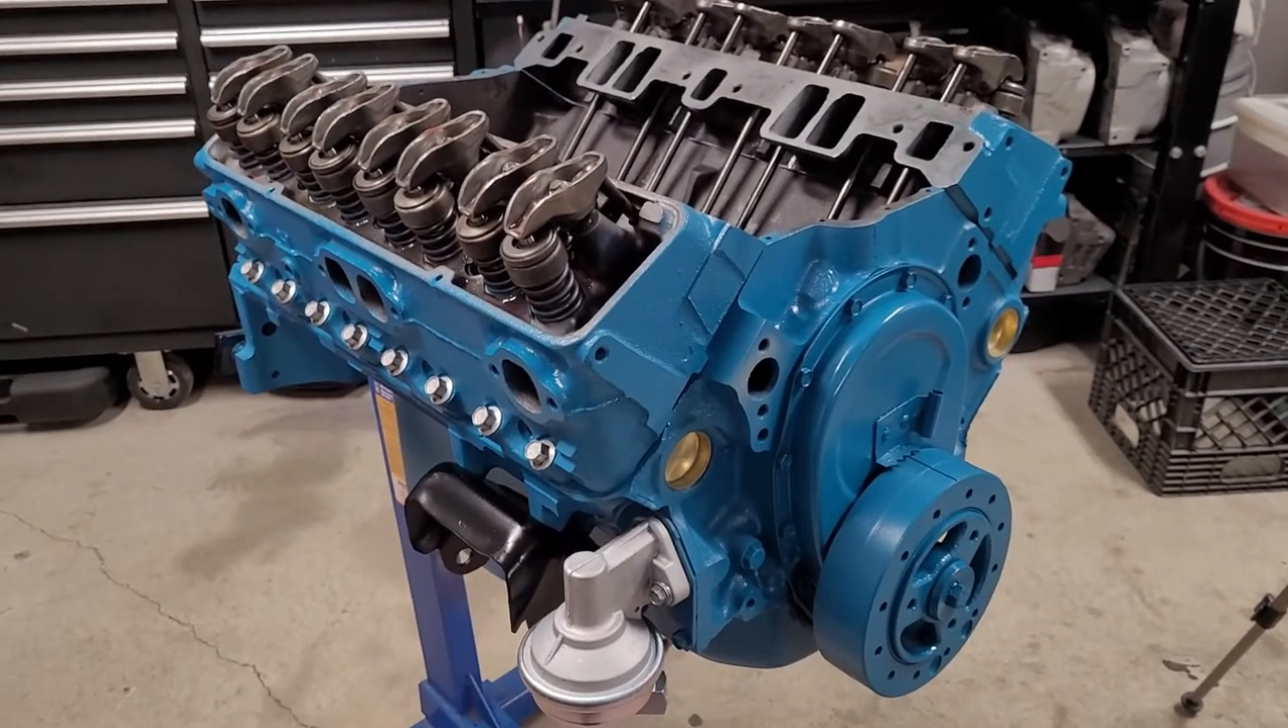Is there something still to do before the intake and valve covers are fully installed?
Yes.